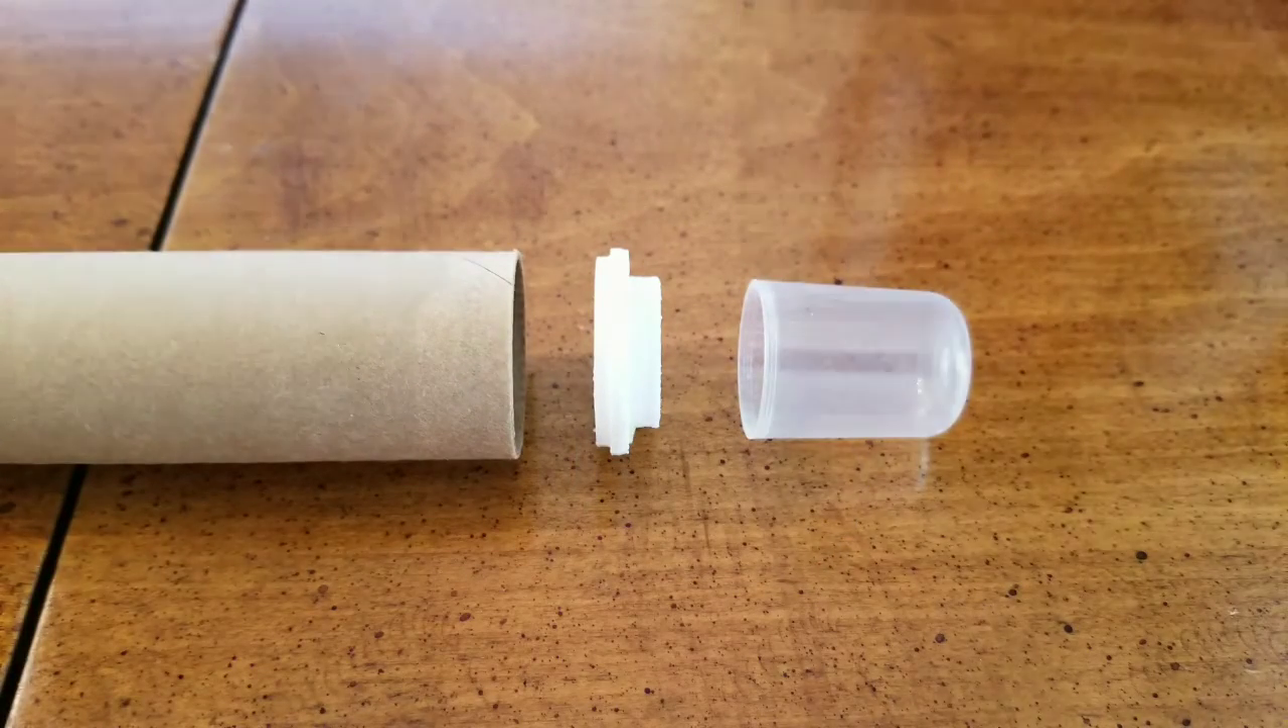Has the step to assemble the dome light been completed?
No.